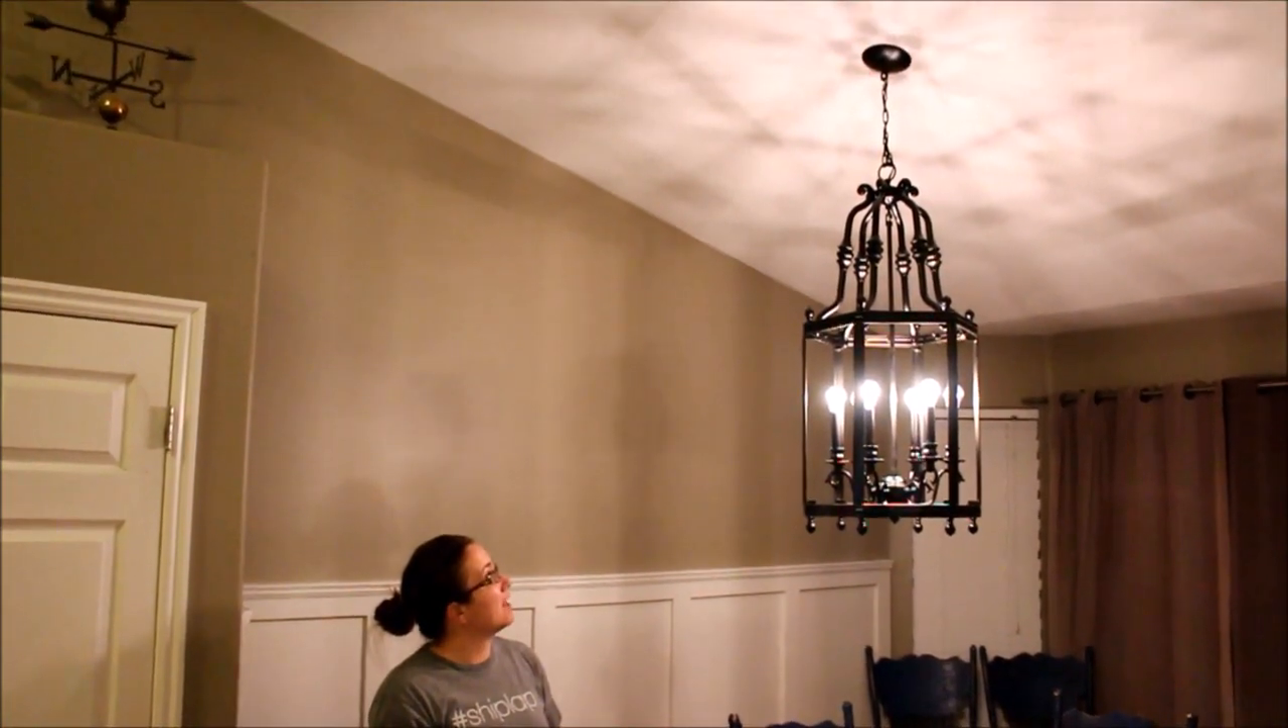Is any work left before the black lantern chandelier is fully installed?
No.